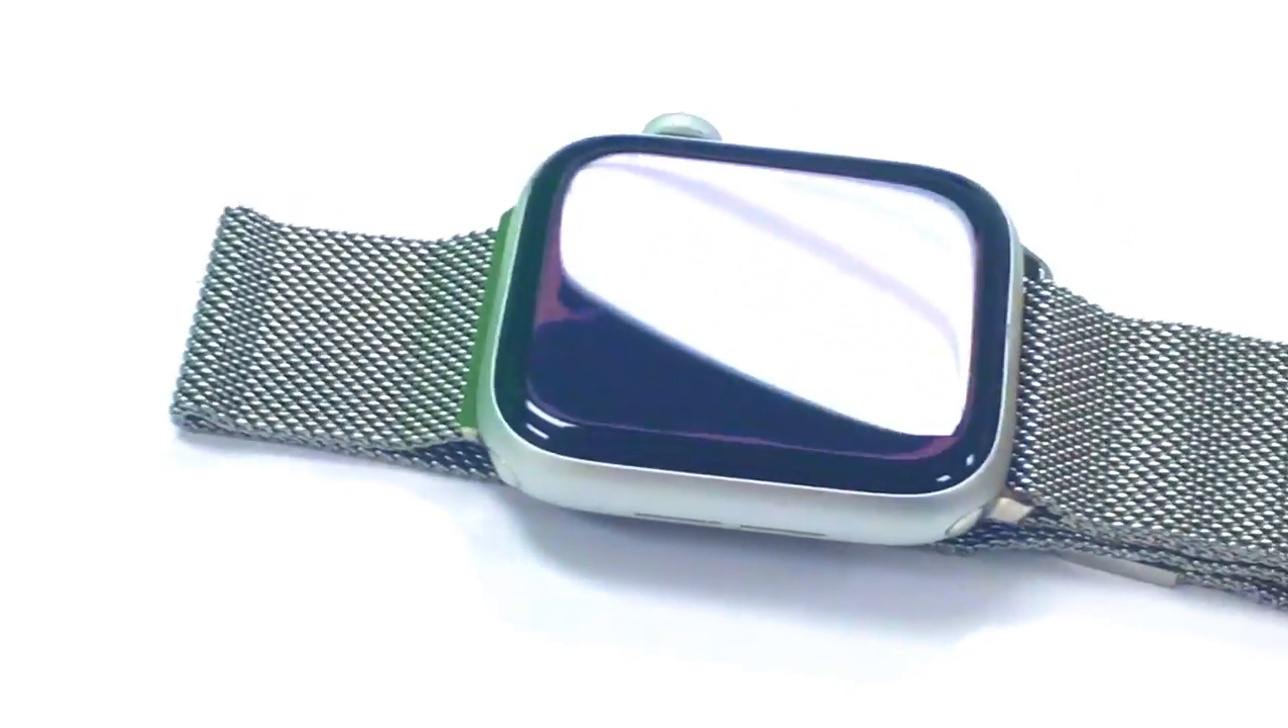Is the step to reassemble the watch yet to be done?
No.